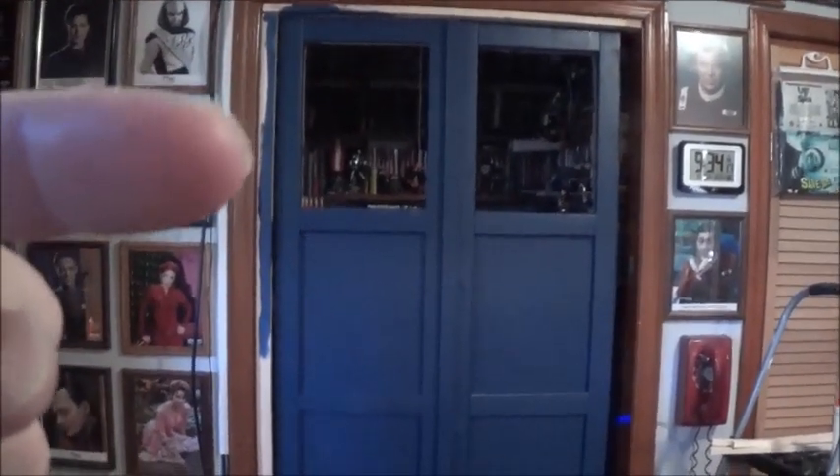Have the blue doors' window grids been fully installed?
No.